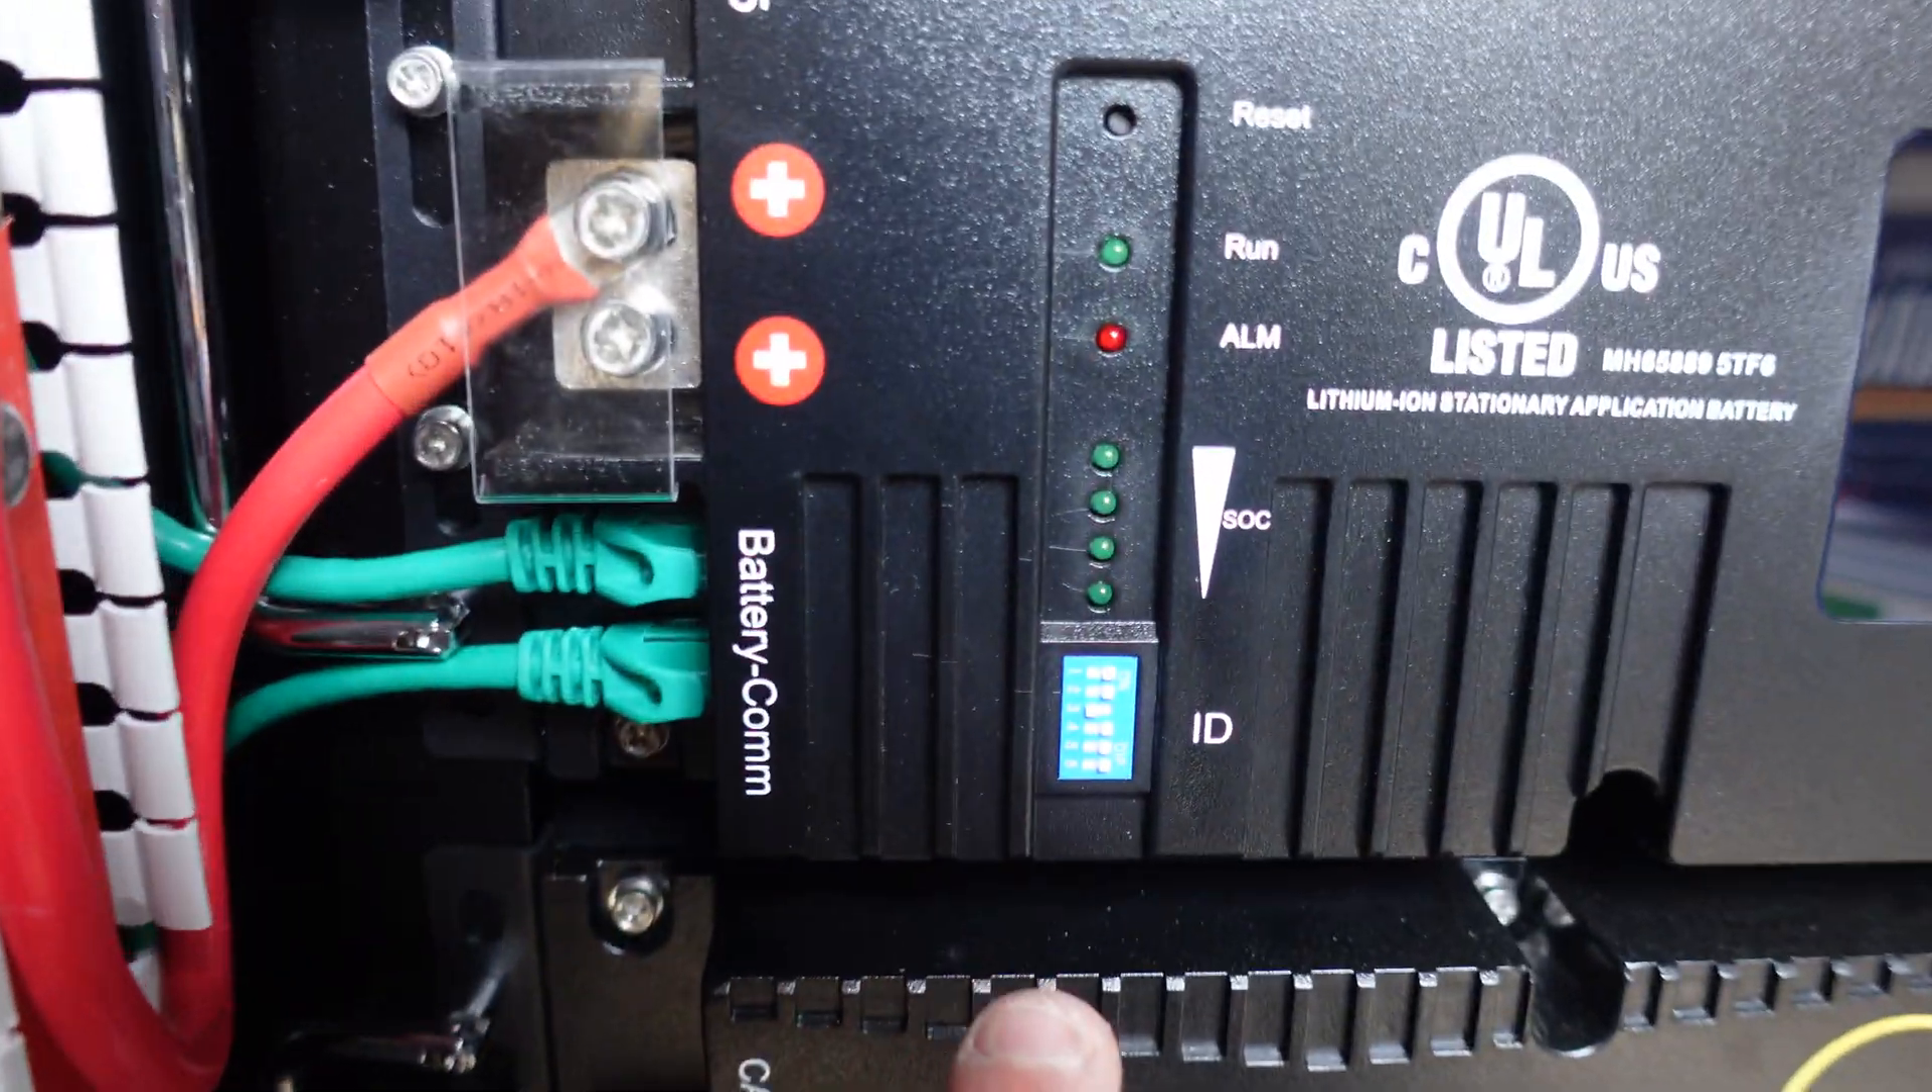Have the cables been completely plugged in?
Yes.